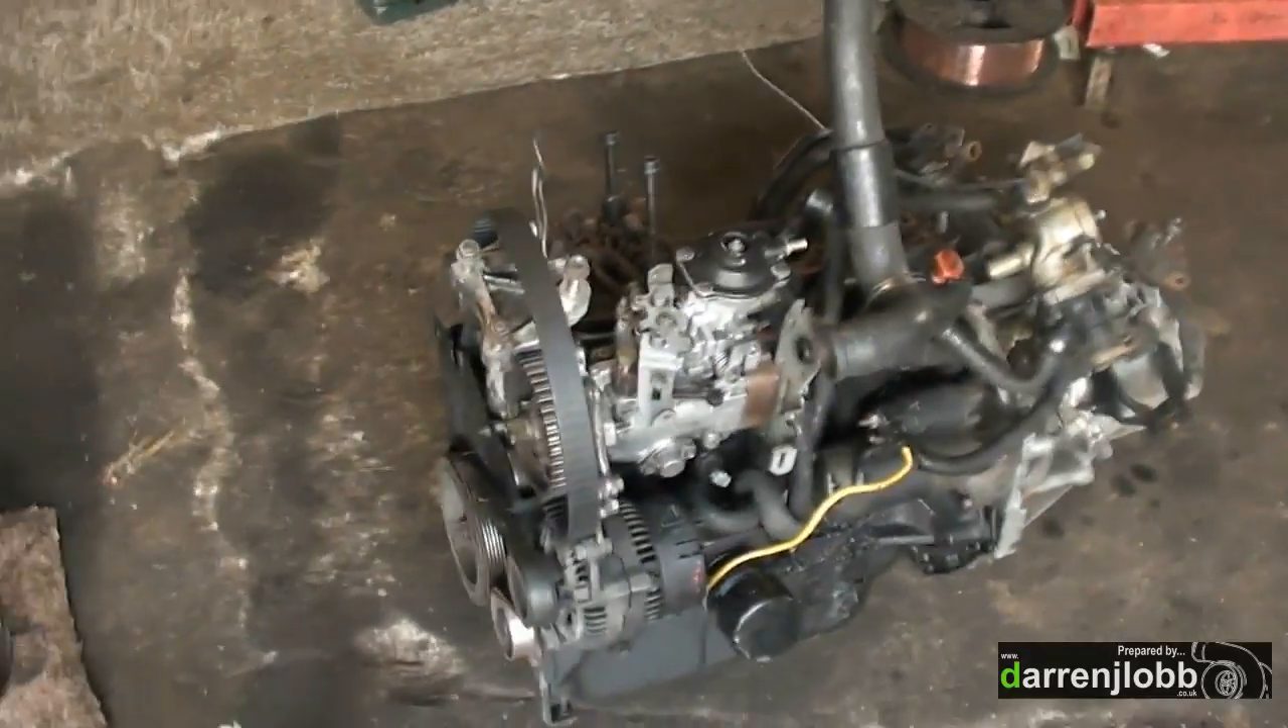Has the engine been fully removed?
Yes.